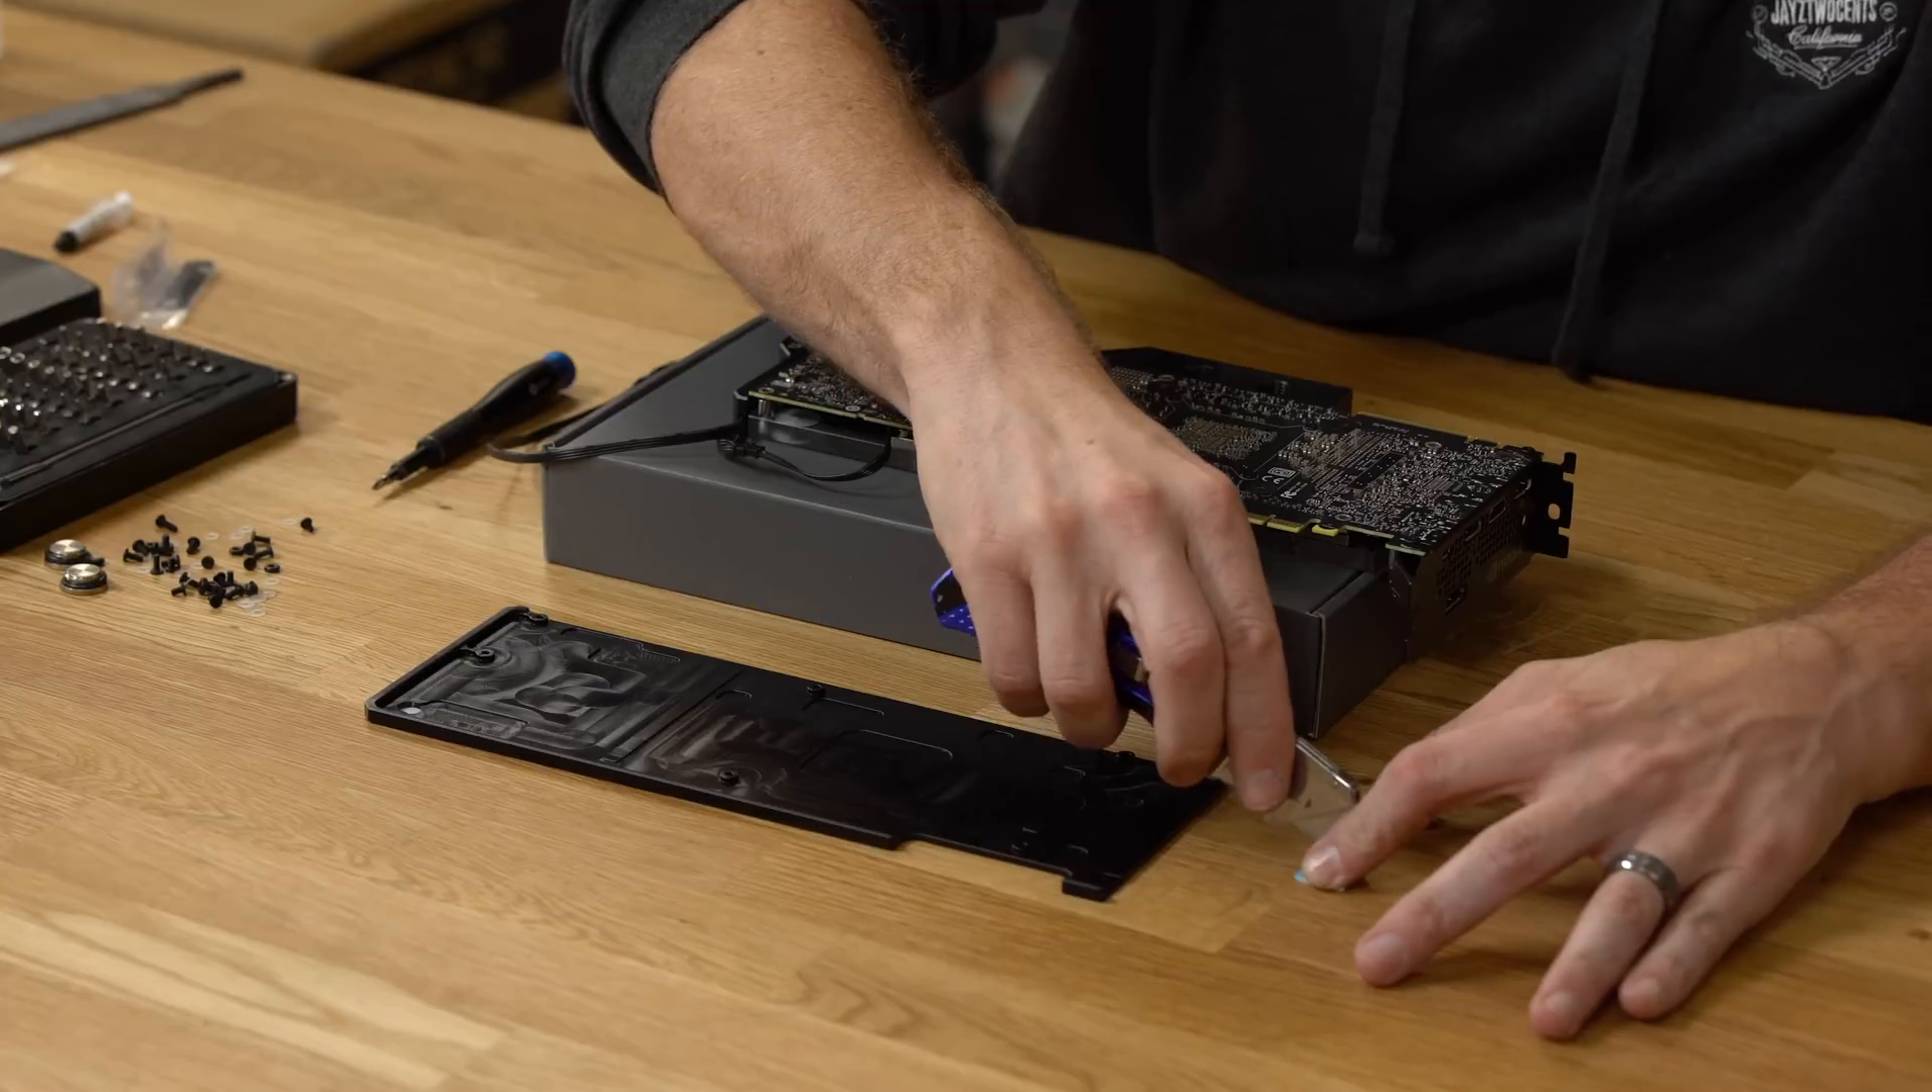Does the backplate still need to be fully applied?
Yes.